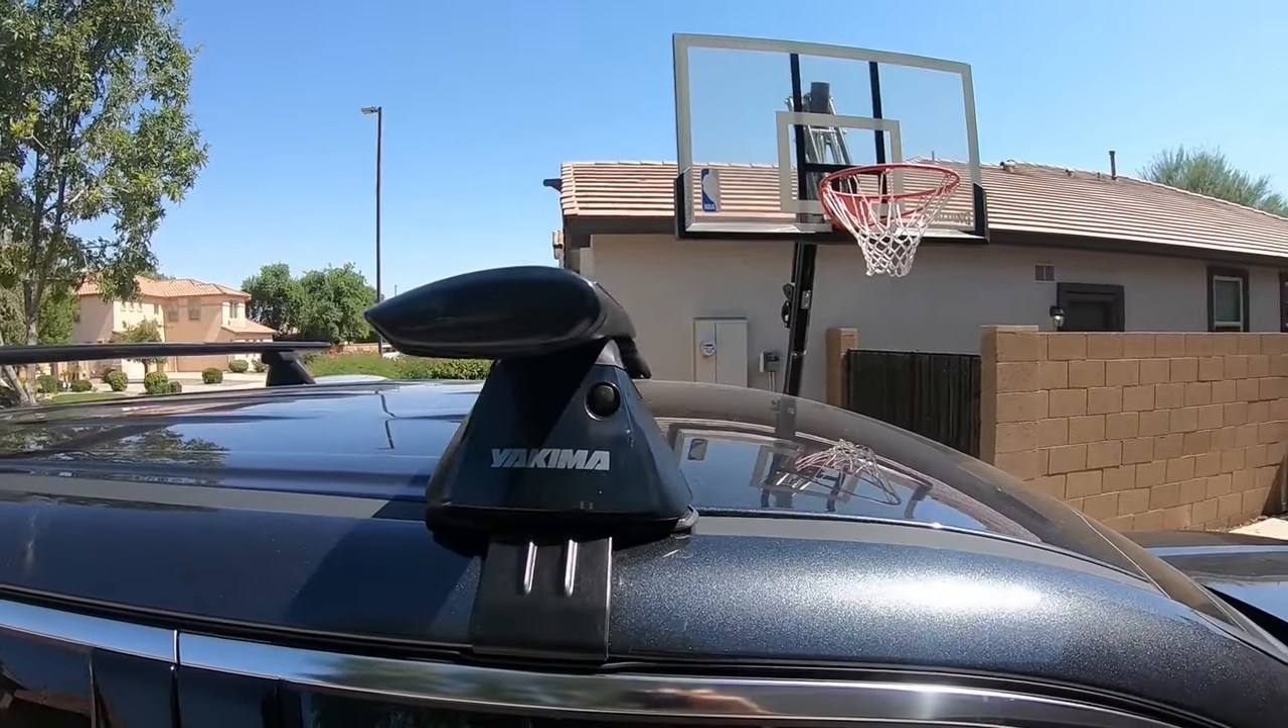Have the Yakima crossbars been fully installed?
Yes.